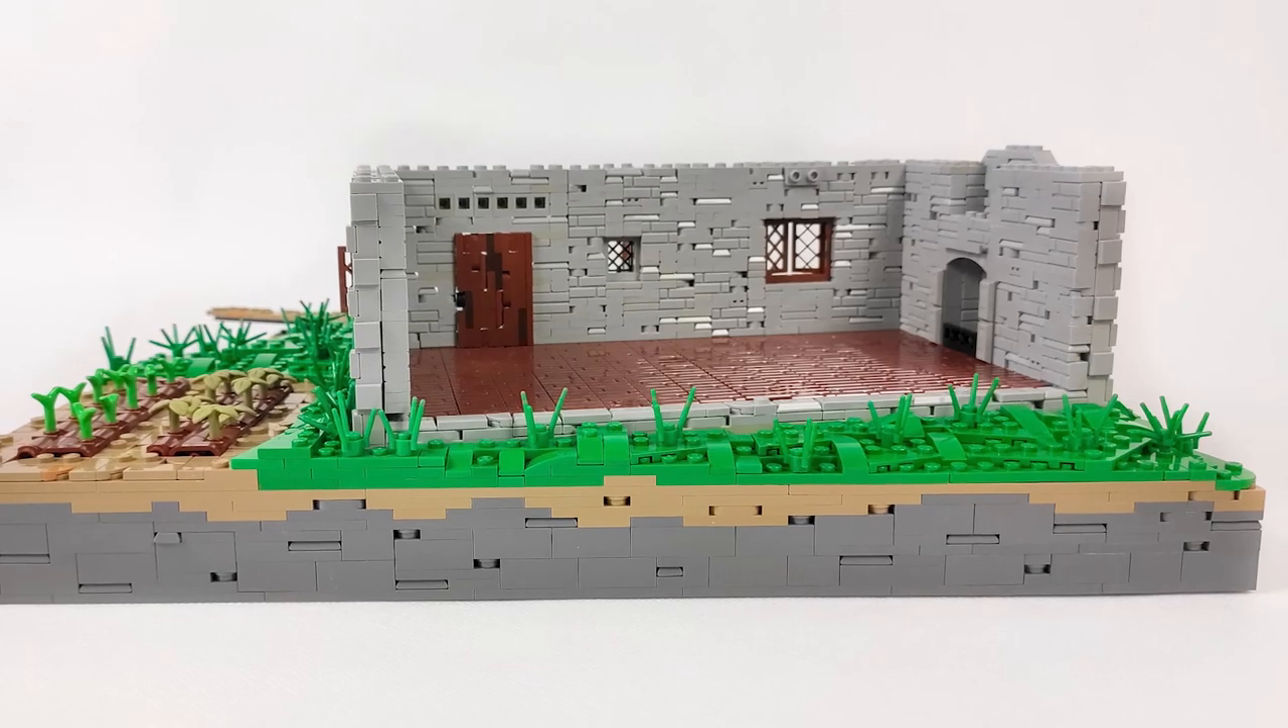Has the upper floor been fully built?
No.